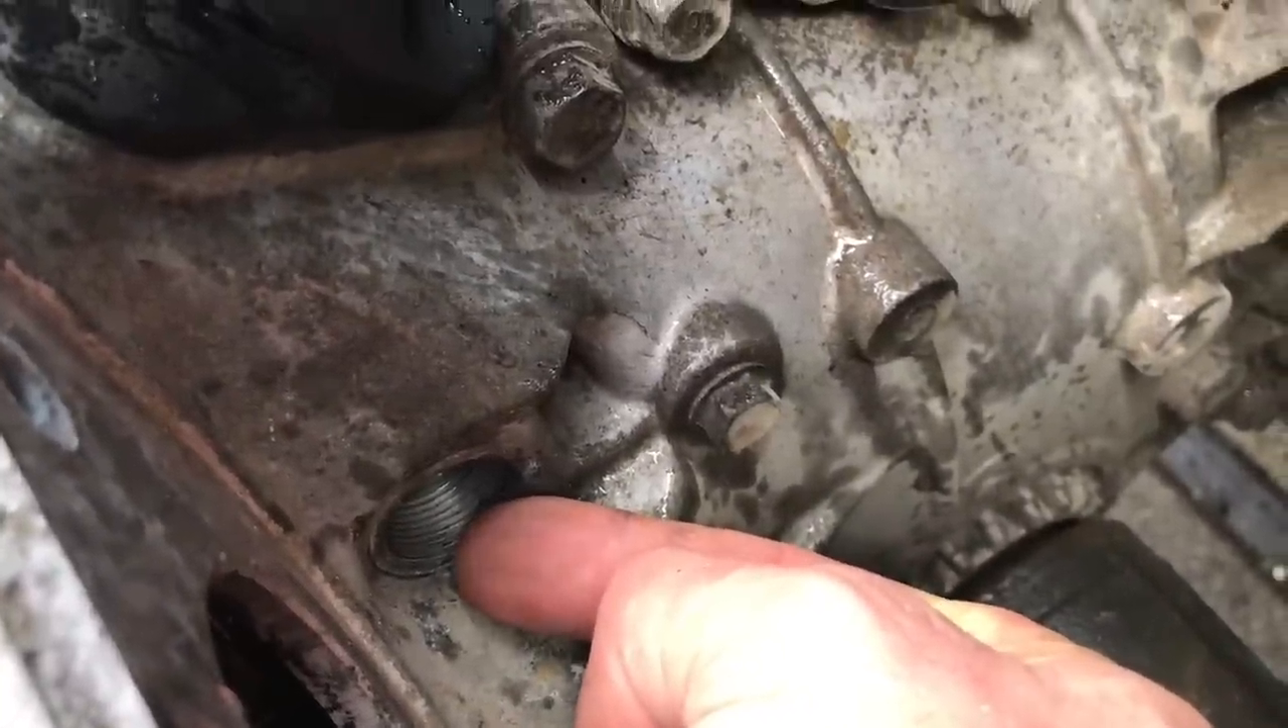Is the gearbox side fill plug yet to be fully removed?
No.